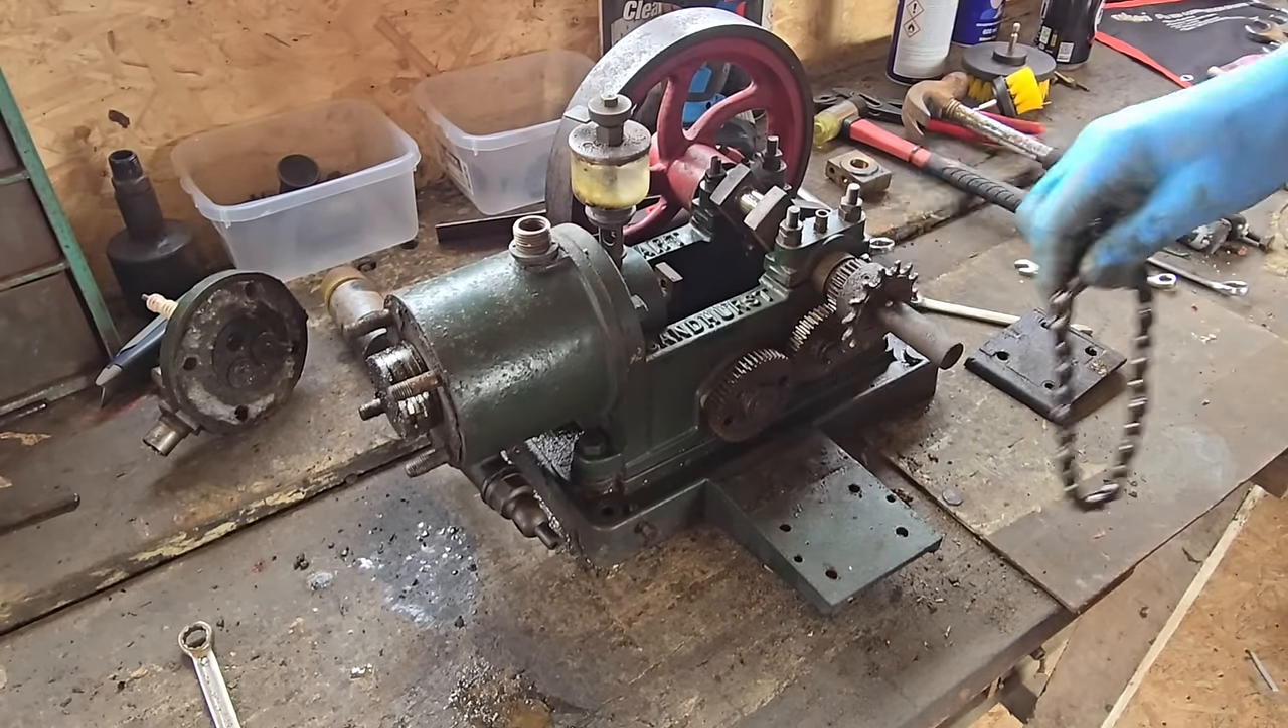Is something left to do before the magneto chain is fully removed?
No.